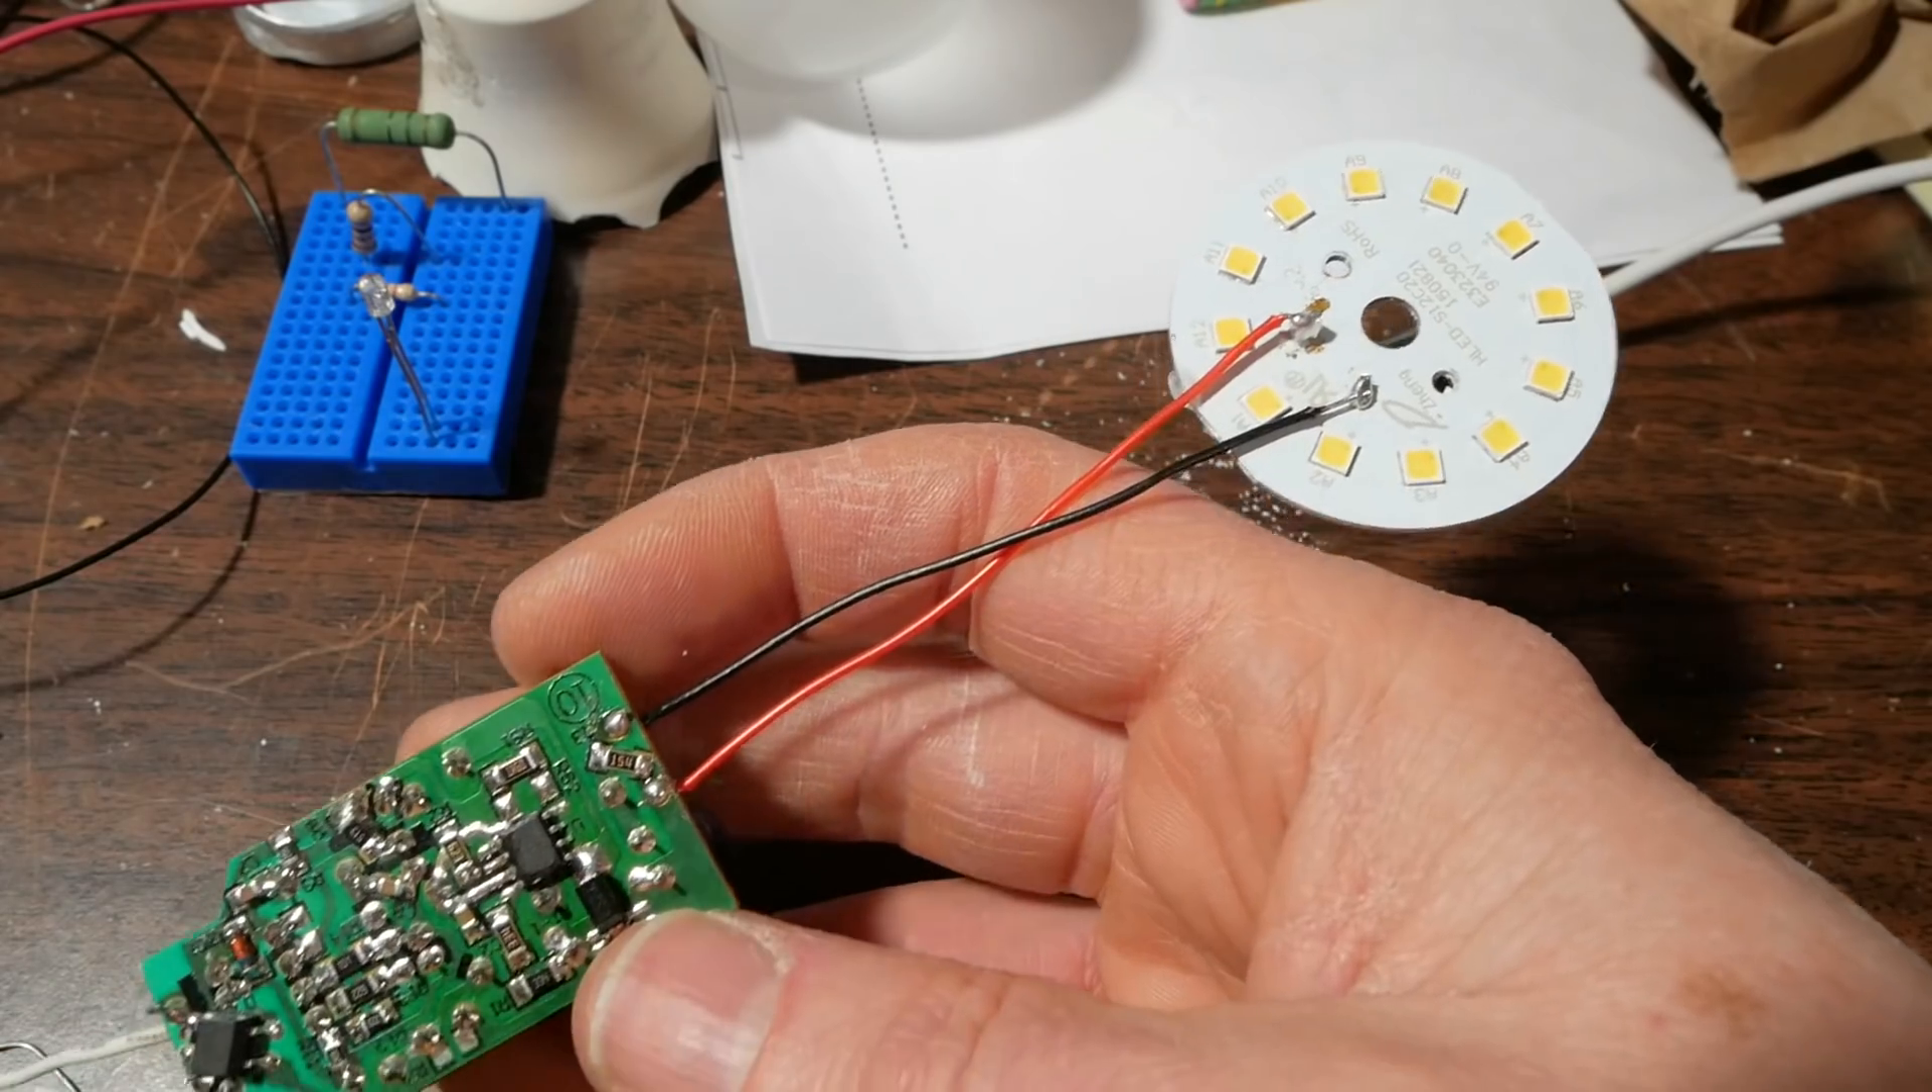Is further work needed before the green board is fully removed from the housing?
No.